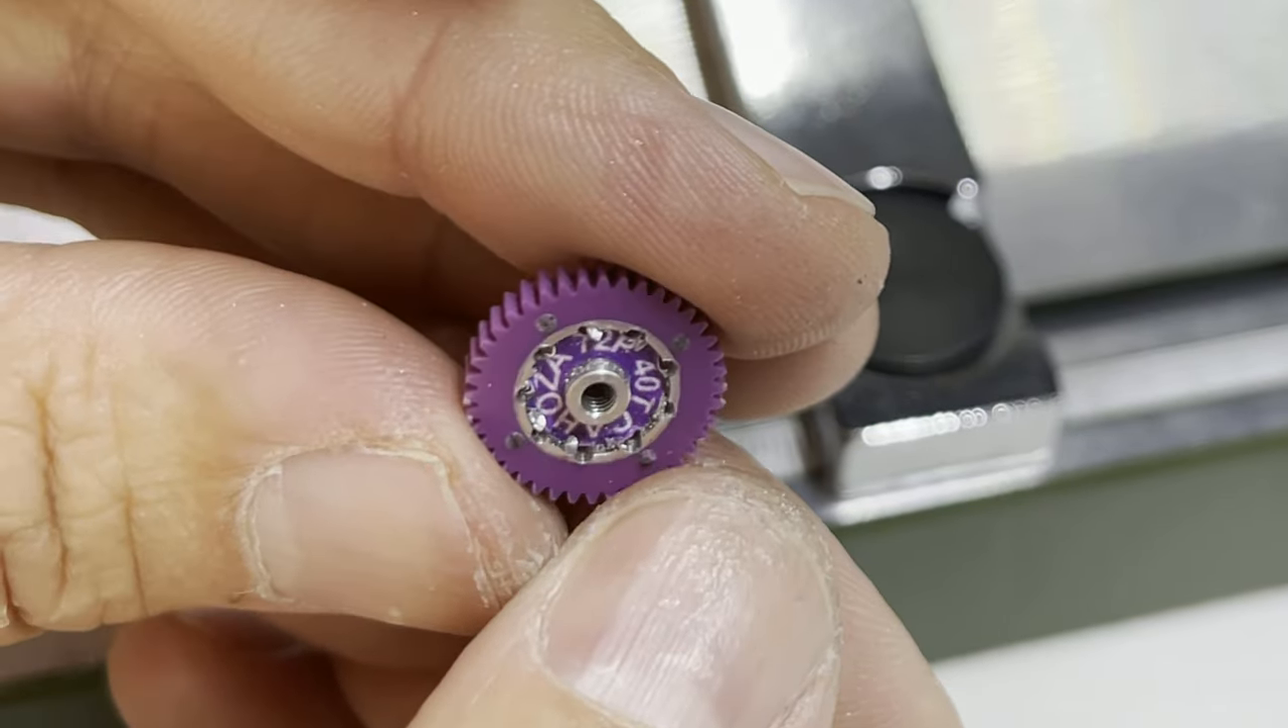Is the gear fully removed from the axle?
Yes.